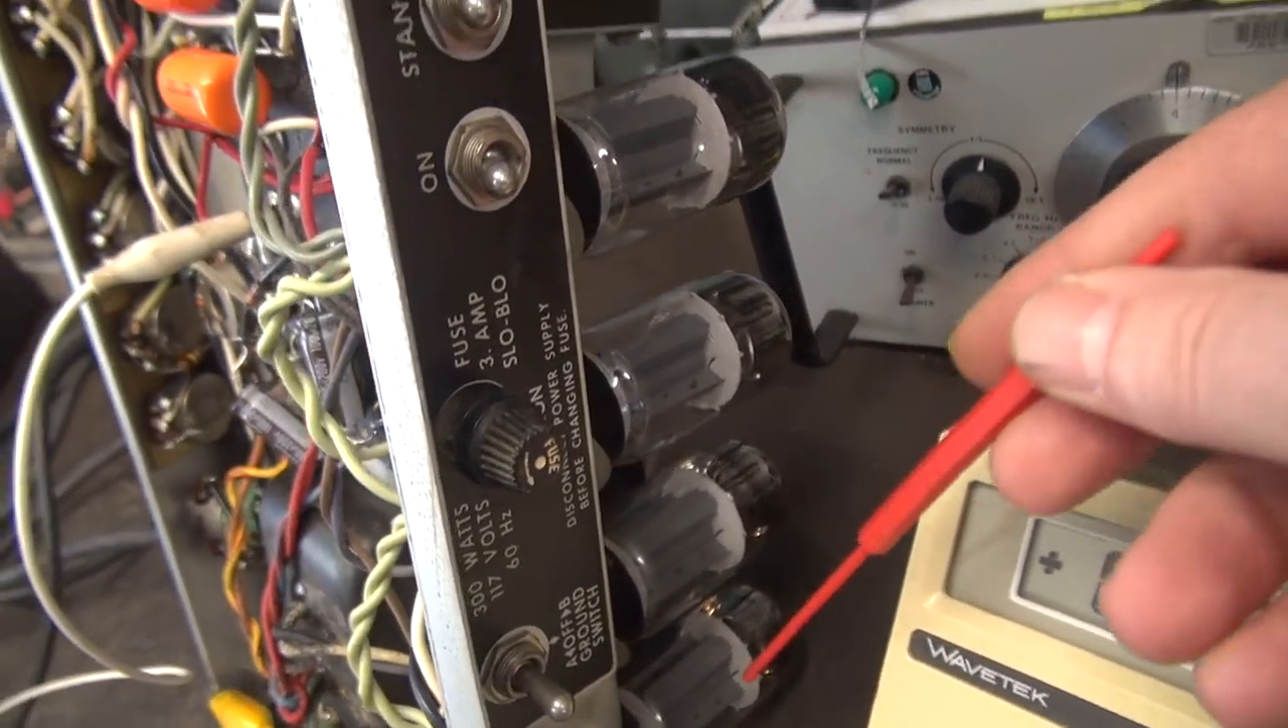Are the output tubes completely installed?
Yes.